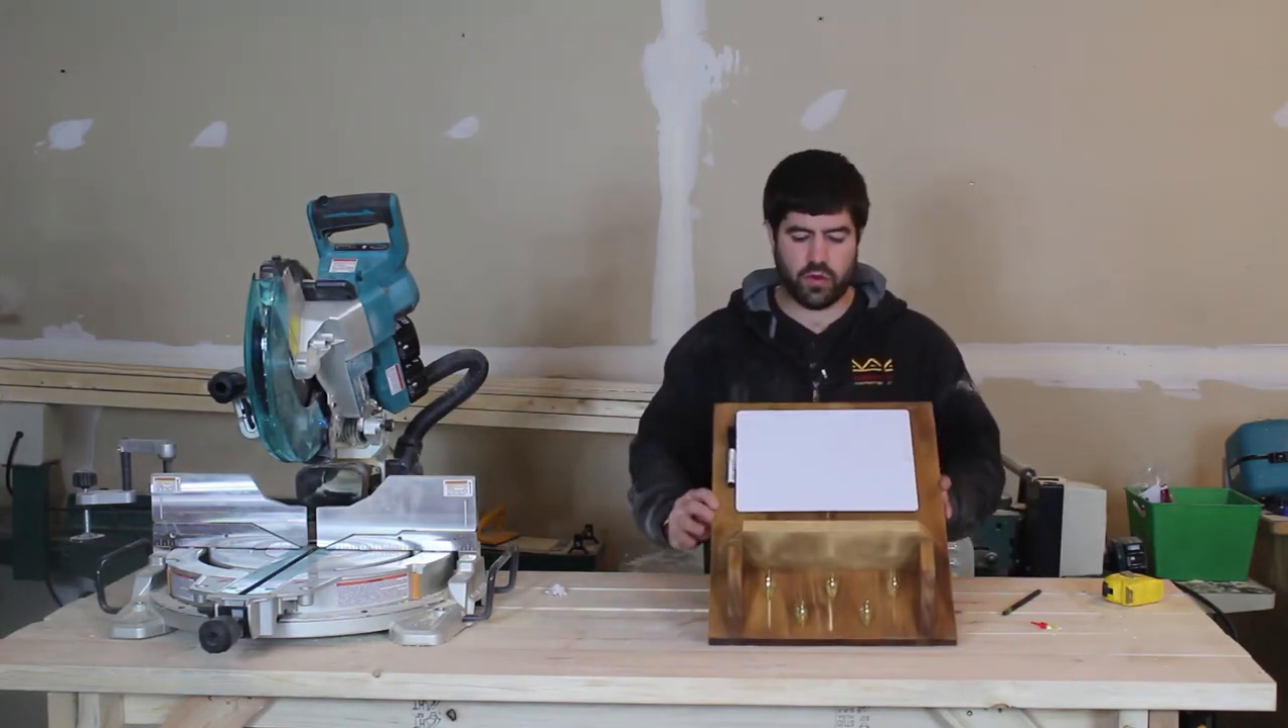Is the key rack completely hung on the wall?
No.